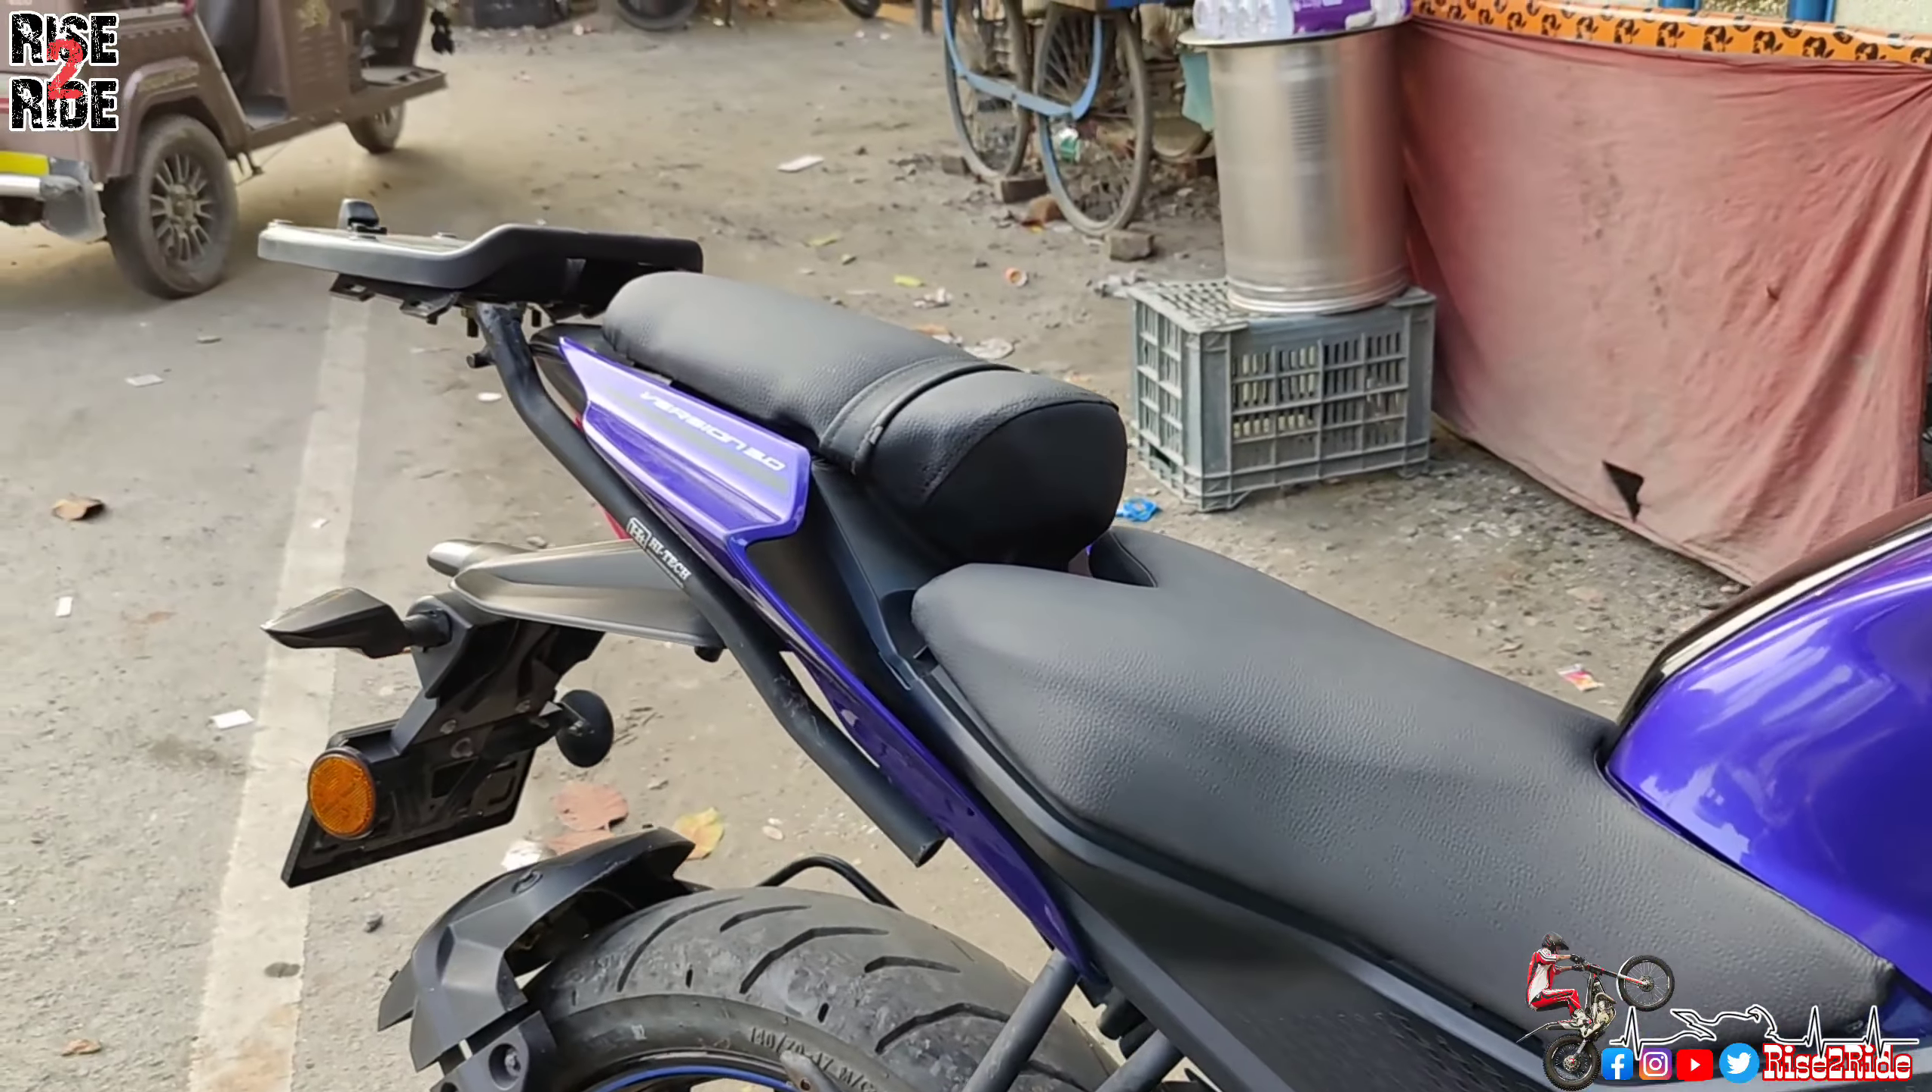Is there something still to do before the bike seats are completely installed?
No.